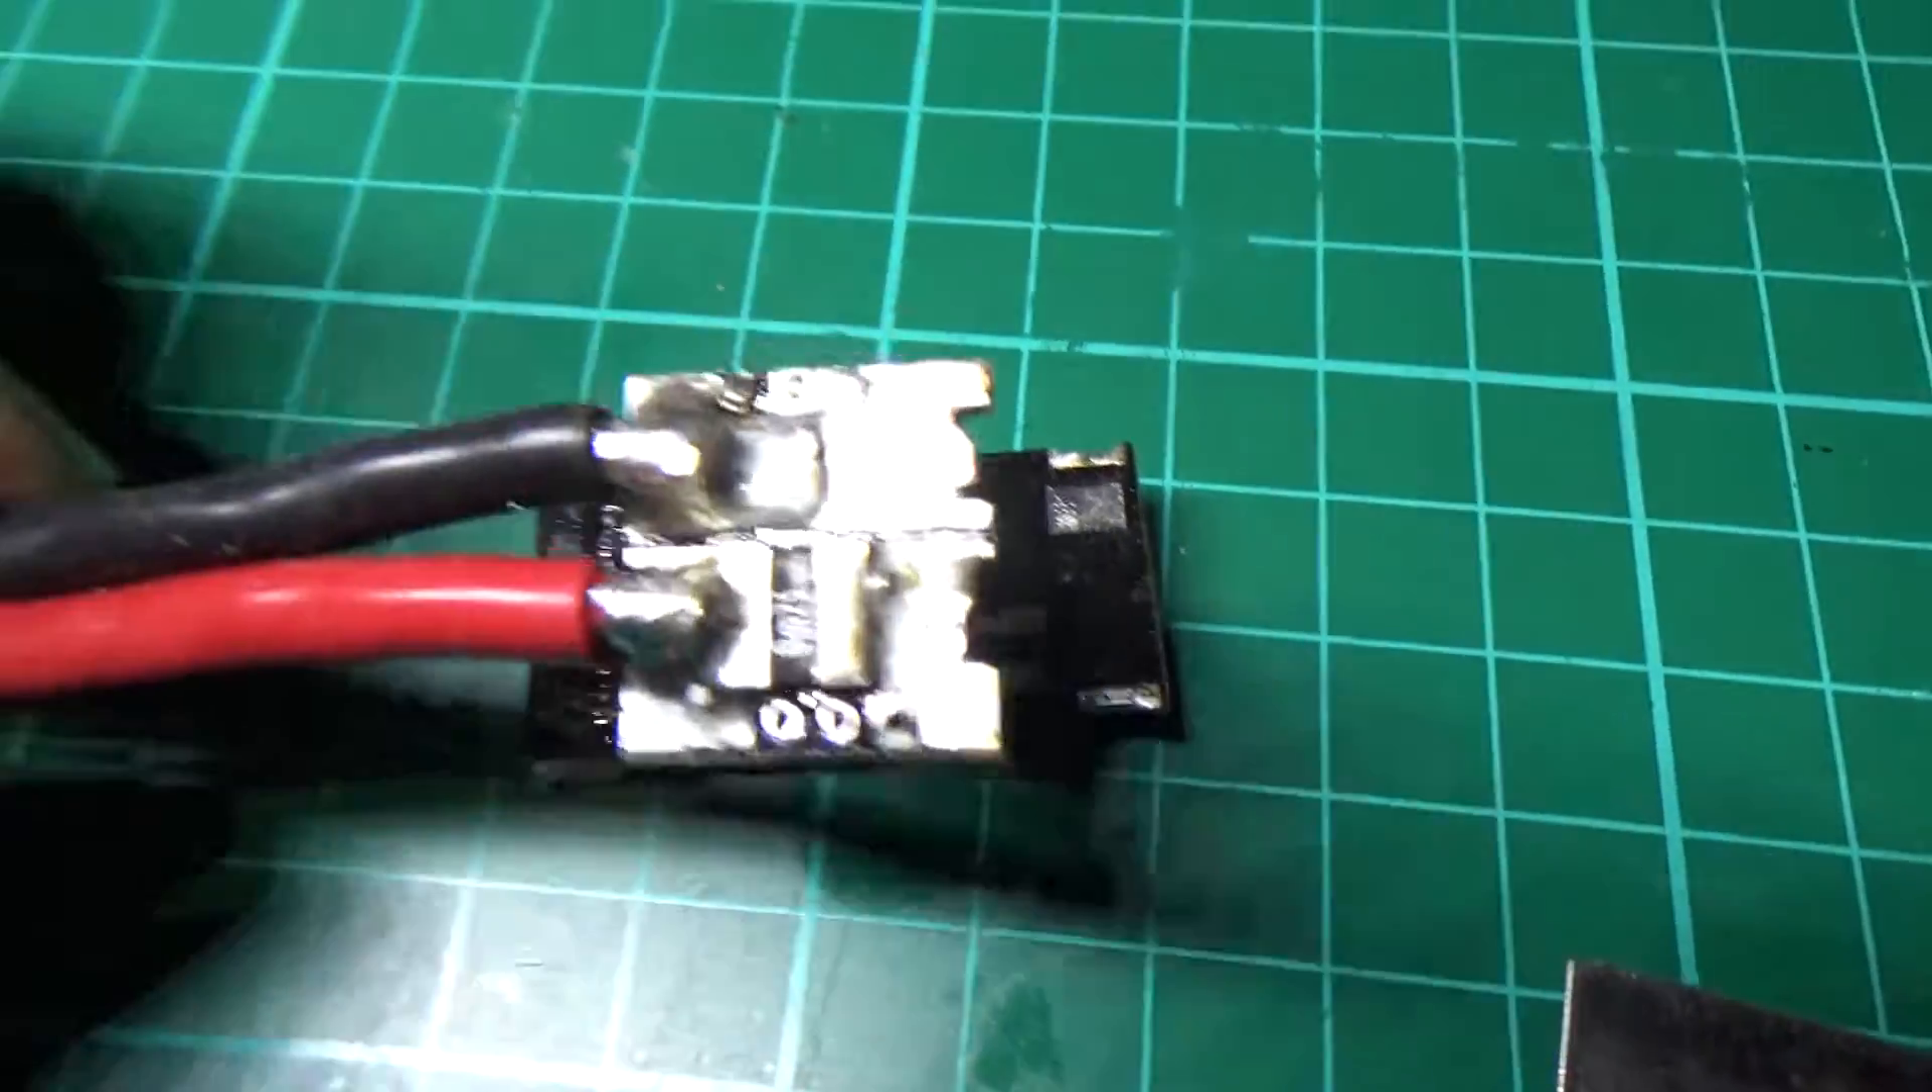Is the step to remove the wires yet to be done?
Yes.